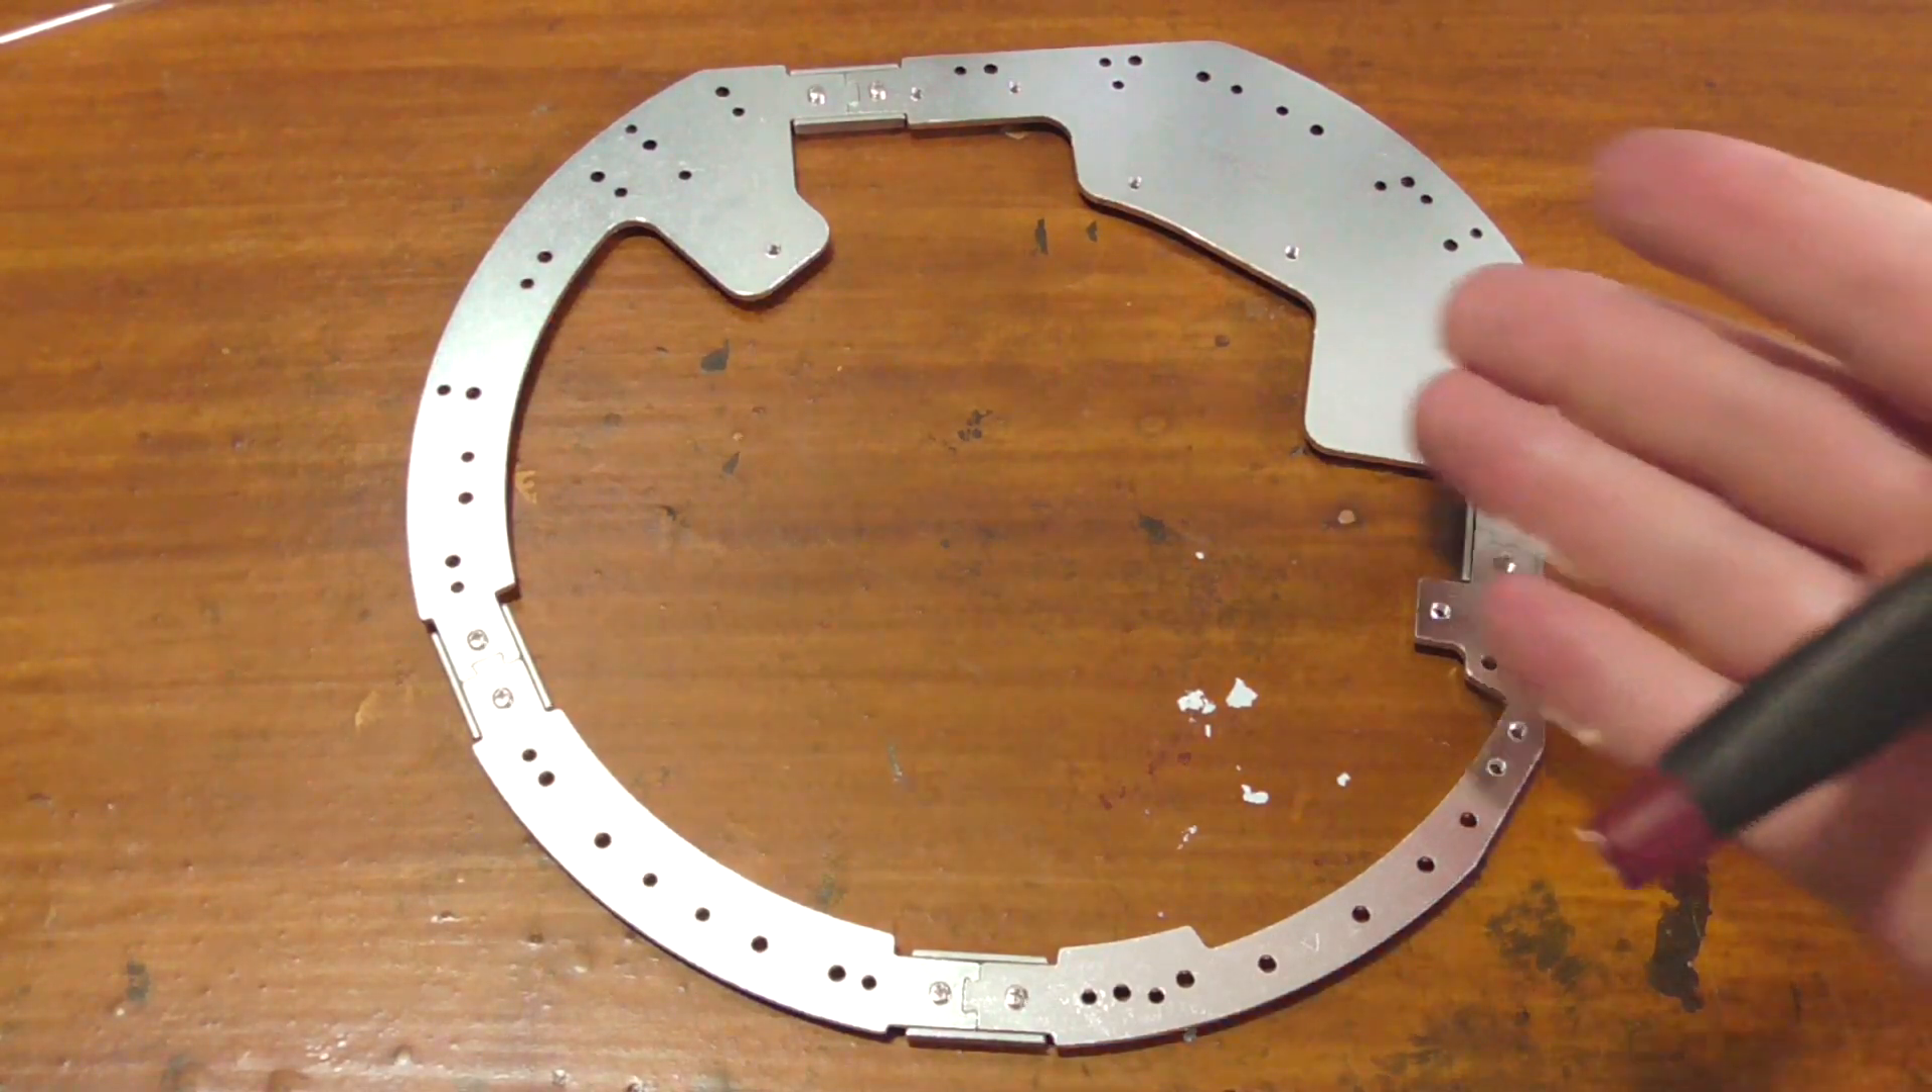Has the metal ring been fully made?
Yes.